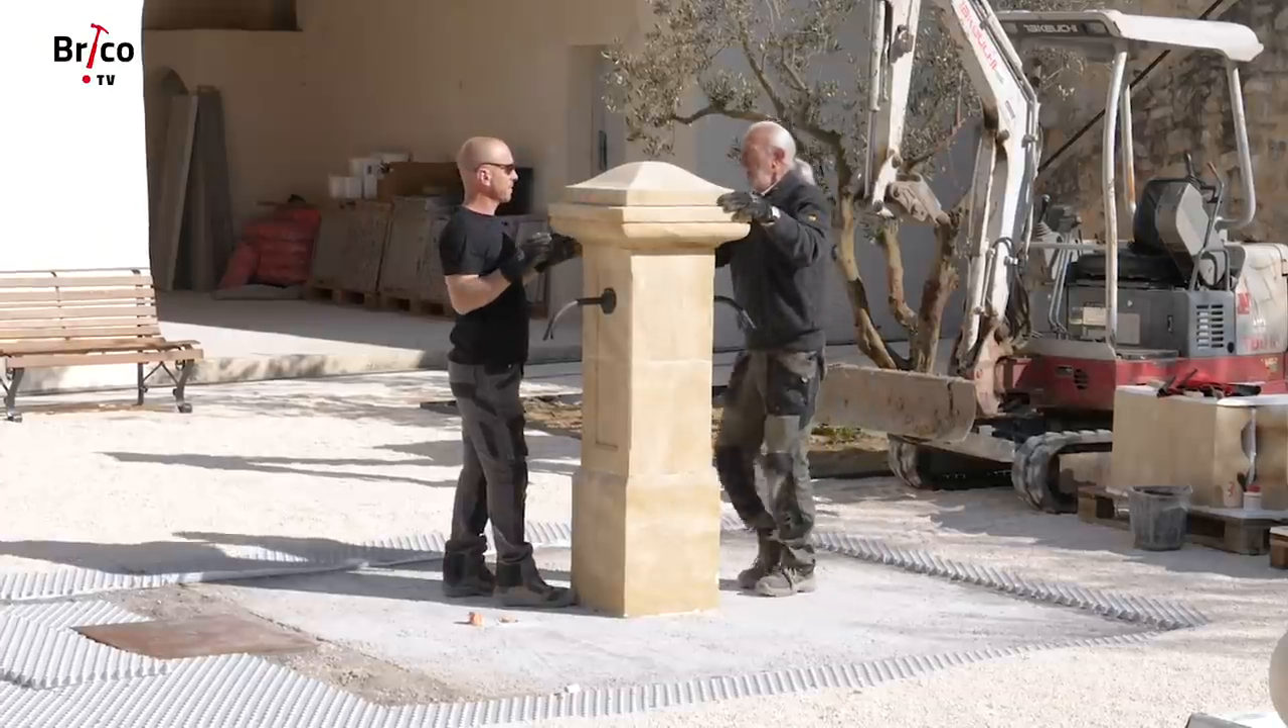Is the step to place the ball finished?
No.